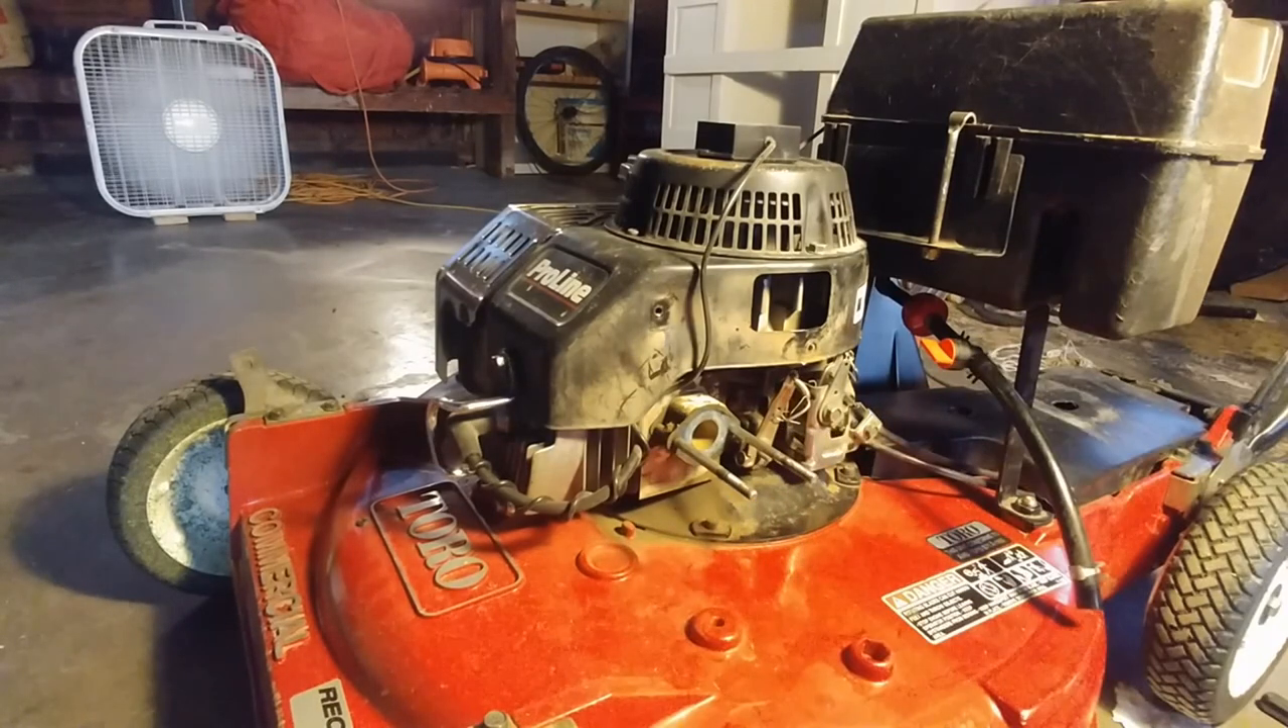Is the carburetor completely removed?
Yes.